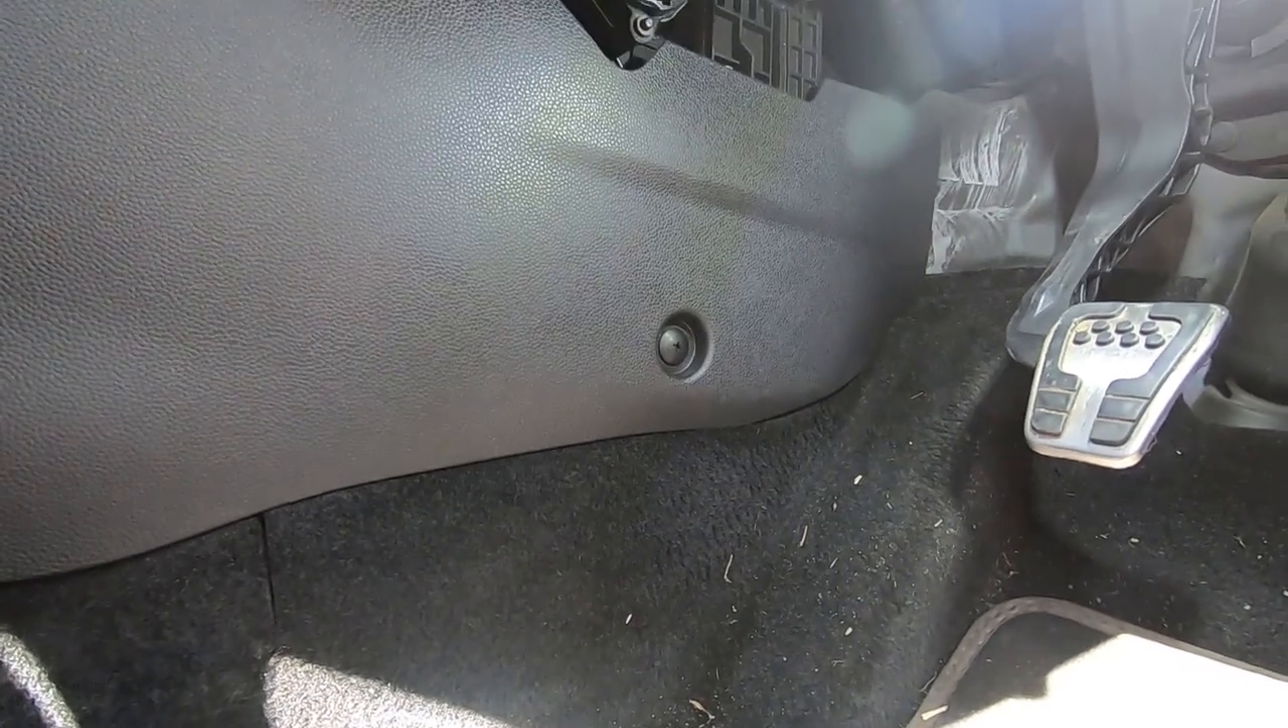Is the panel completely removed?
No.